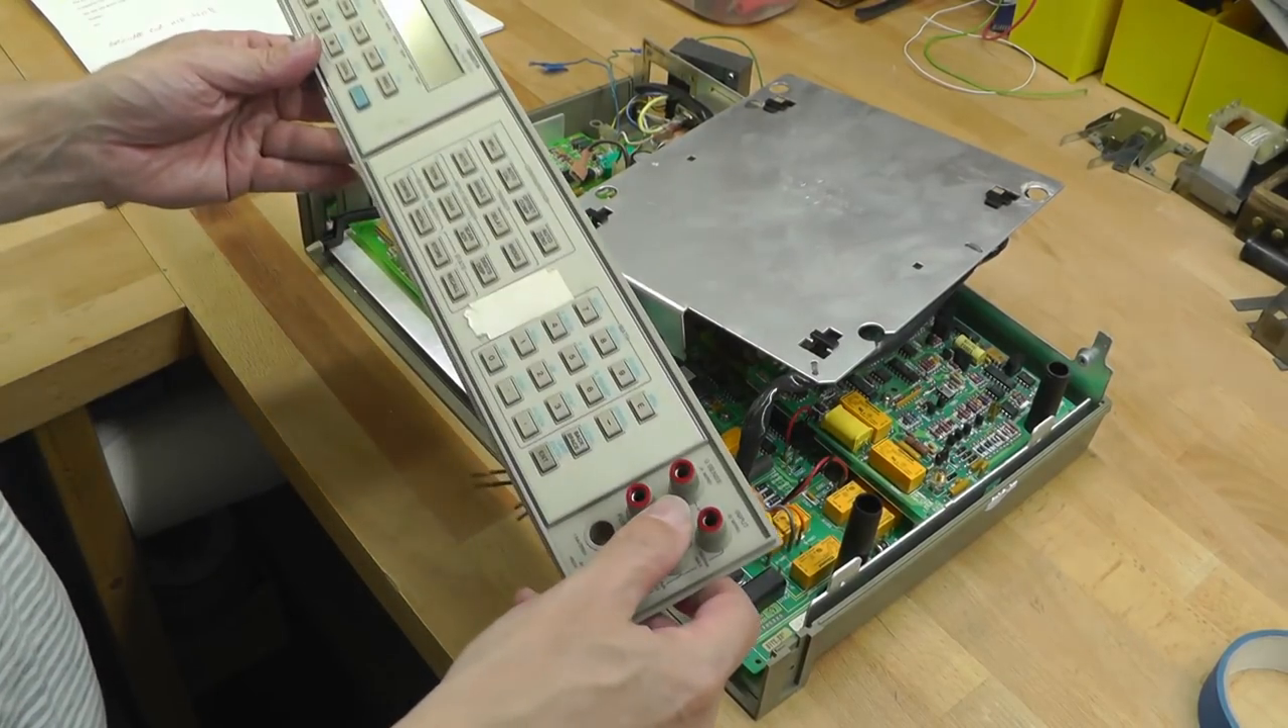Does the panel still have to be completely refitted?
Yes.